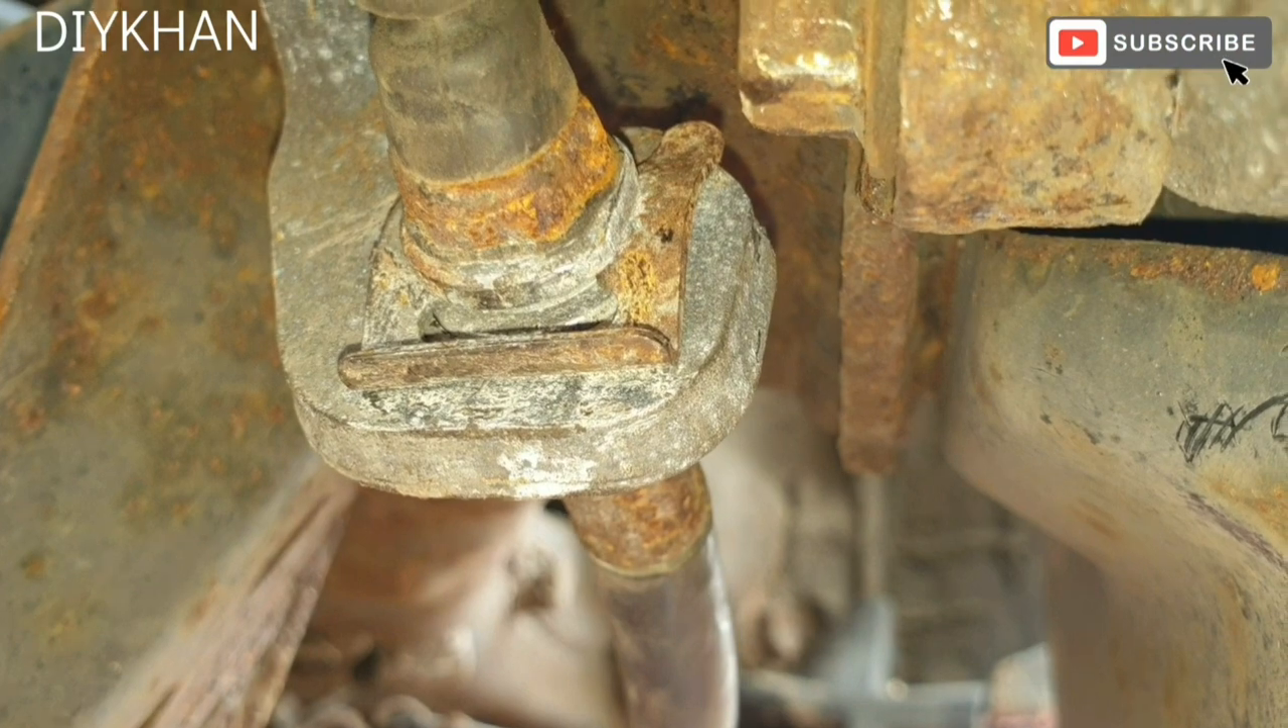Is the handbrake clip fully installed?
Yes.